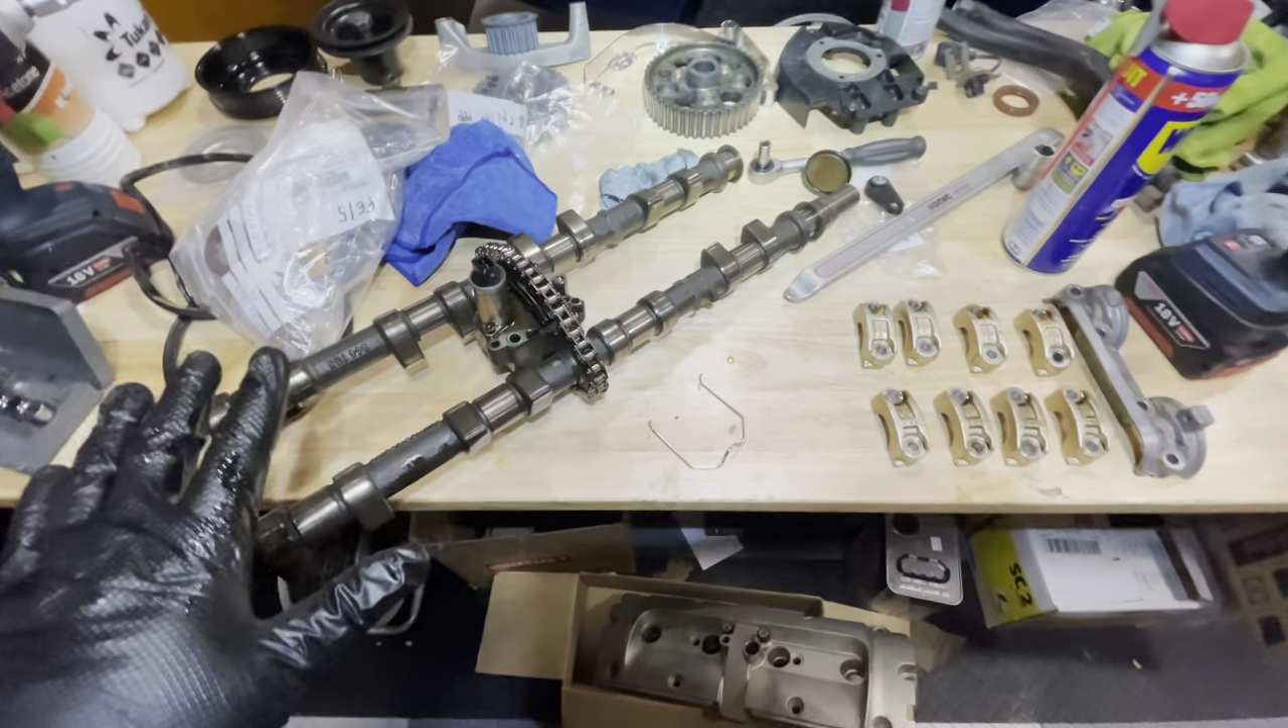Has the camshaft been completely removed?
Yes.